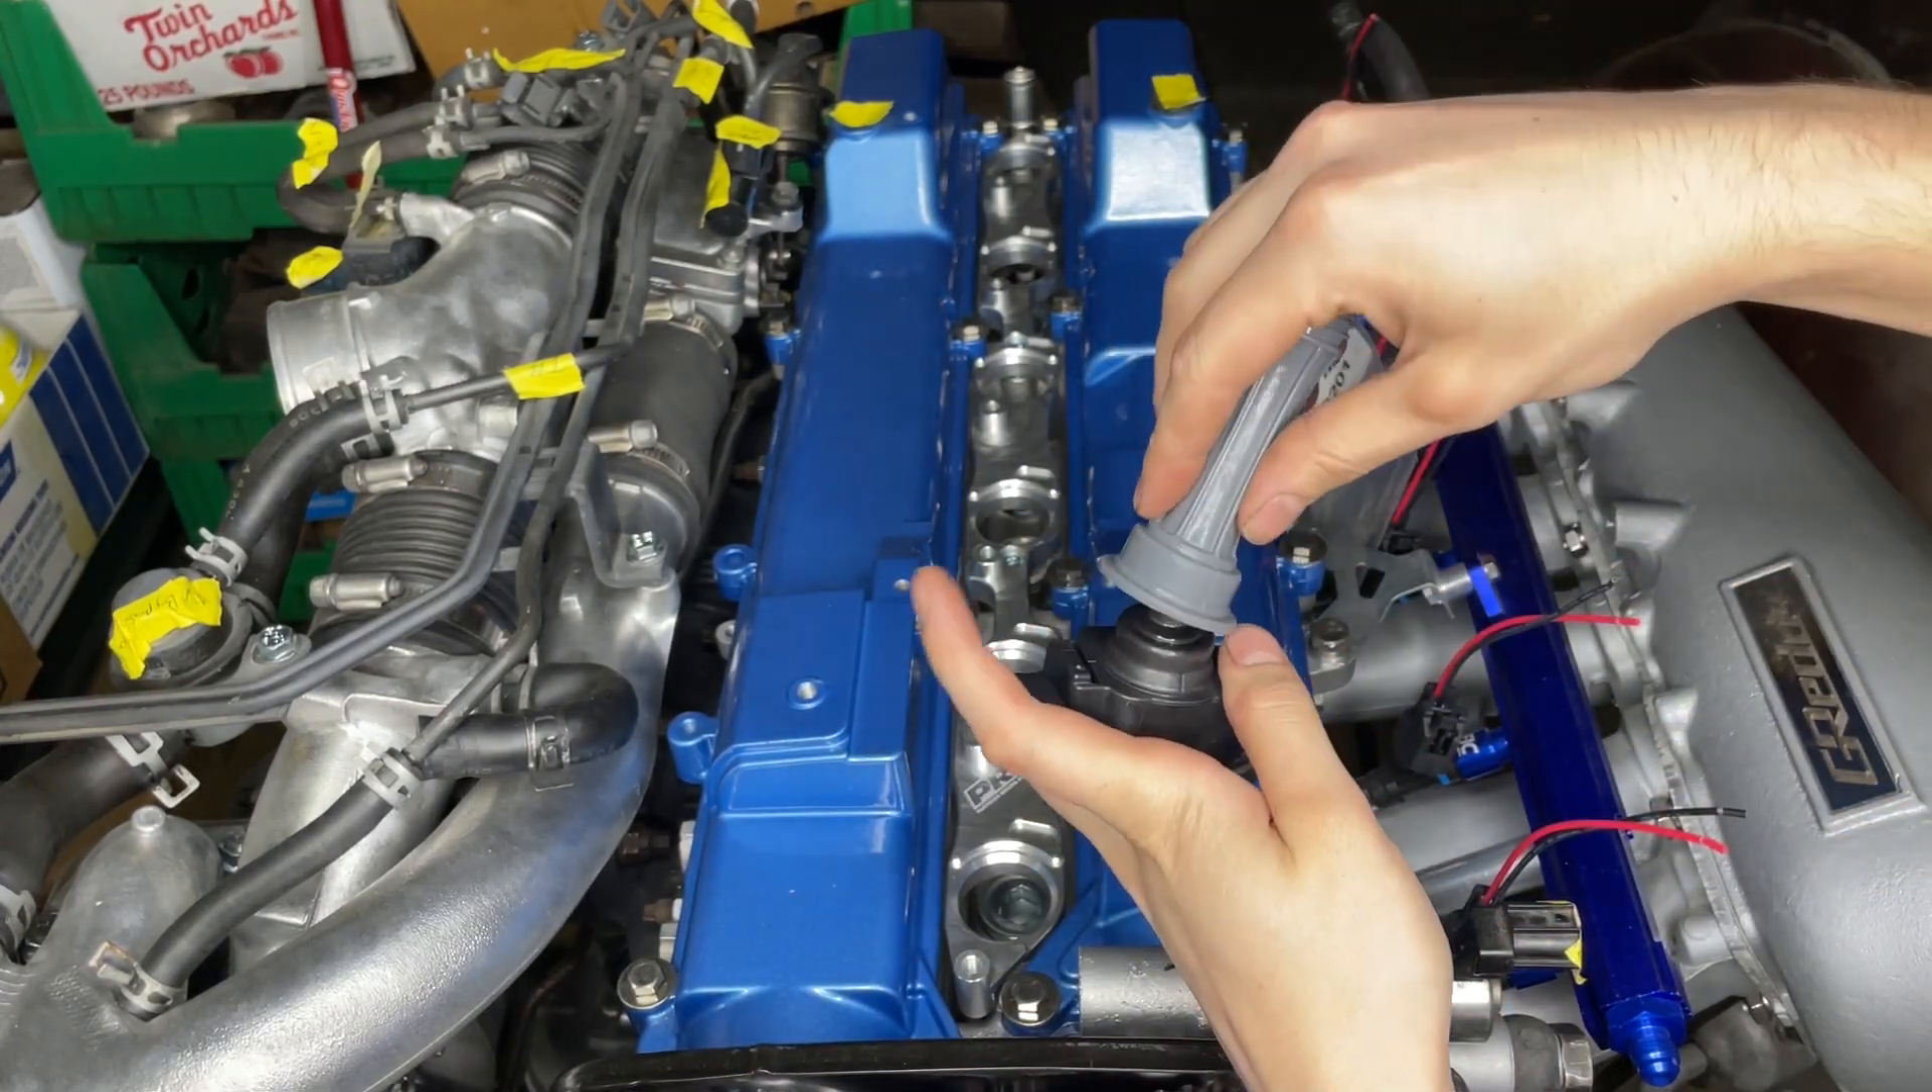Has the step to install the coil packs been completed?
No.